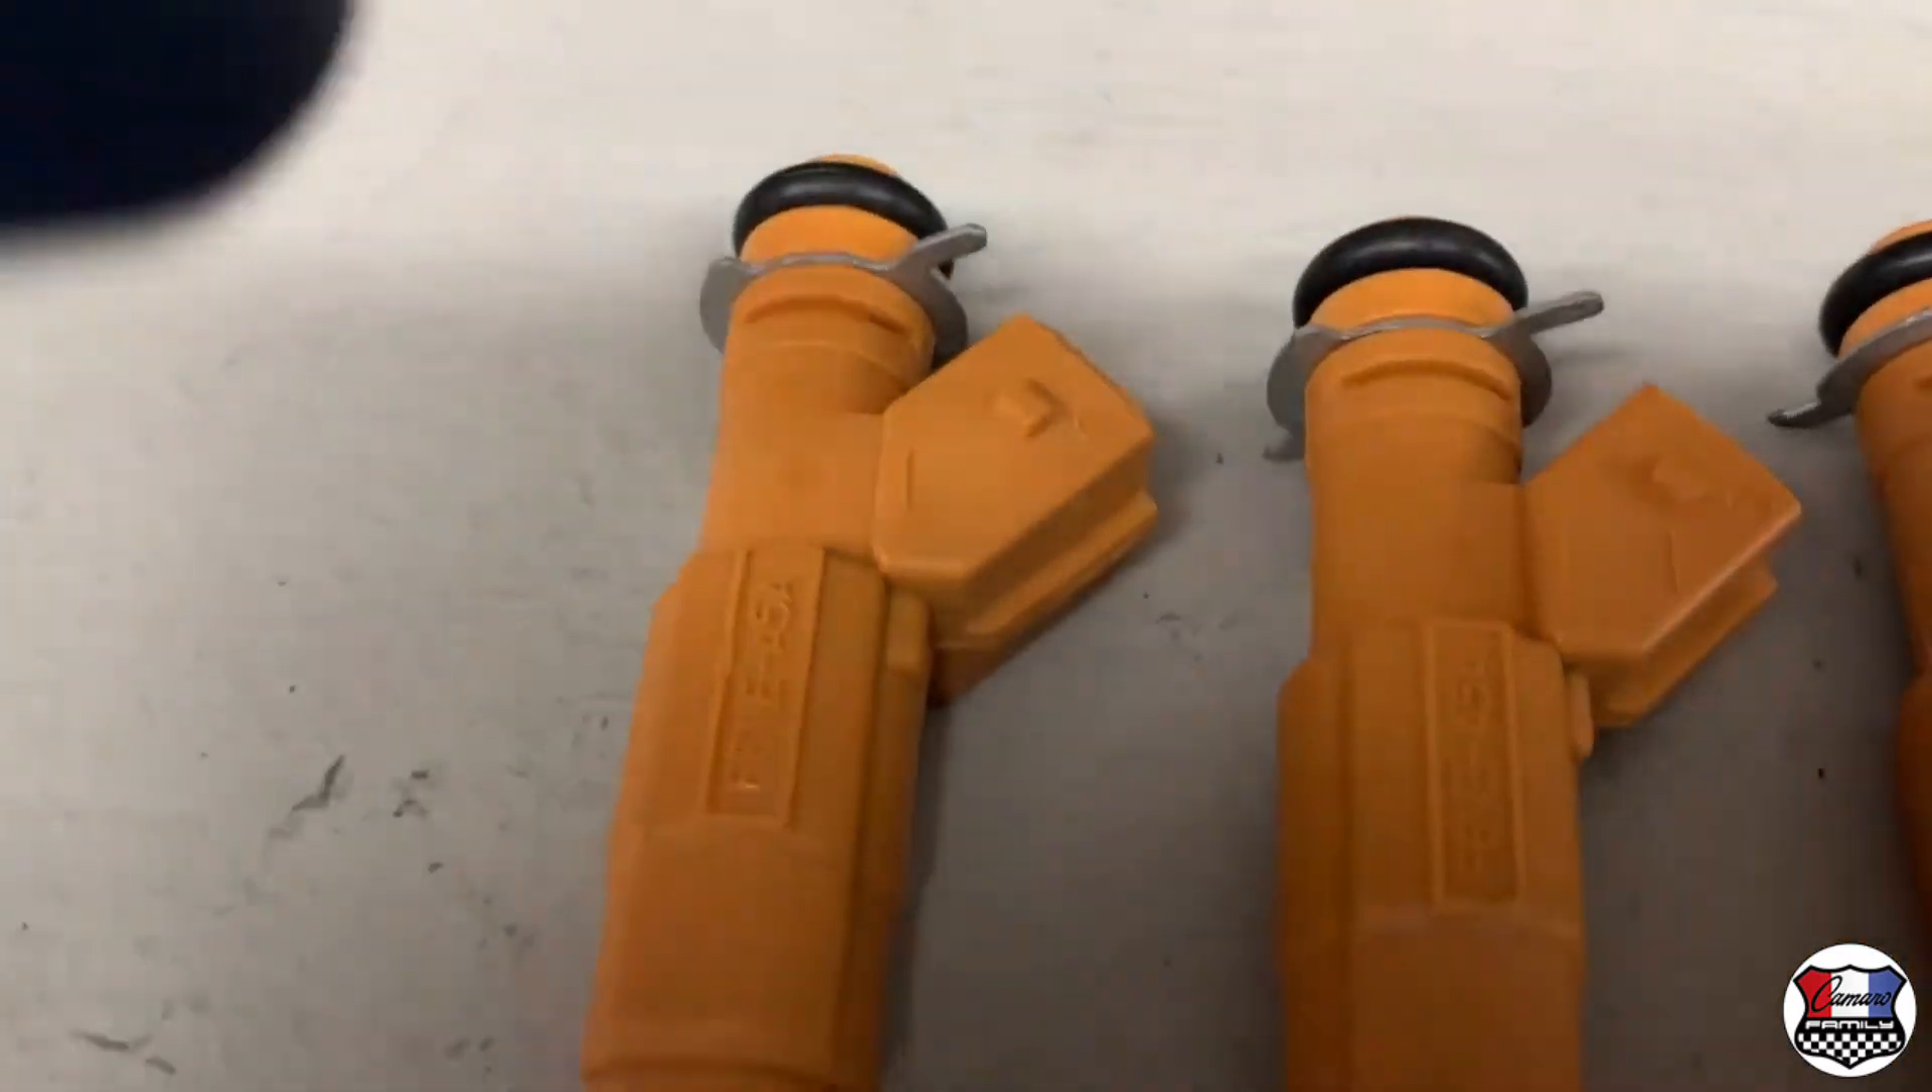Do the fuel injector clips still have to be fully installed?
No.